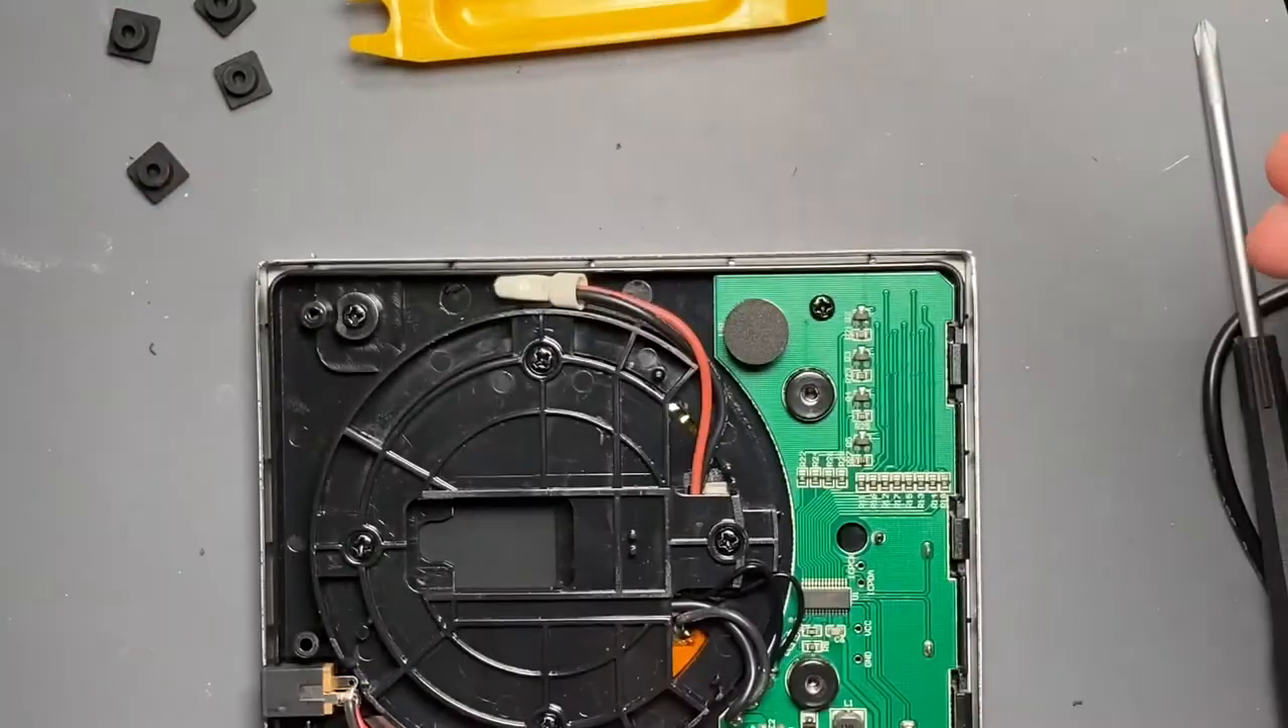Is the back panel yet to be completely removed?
No.